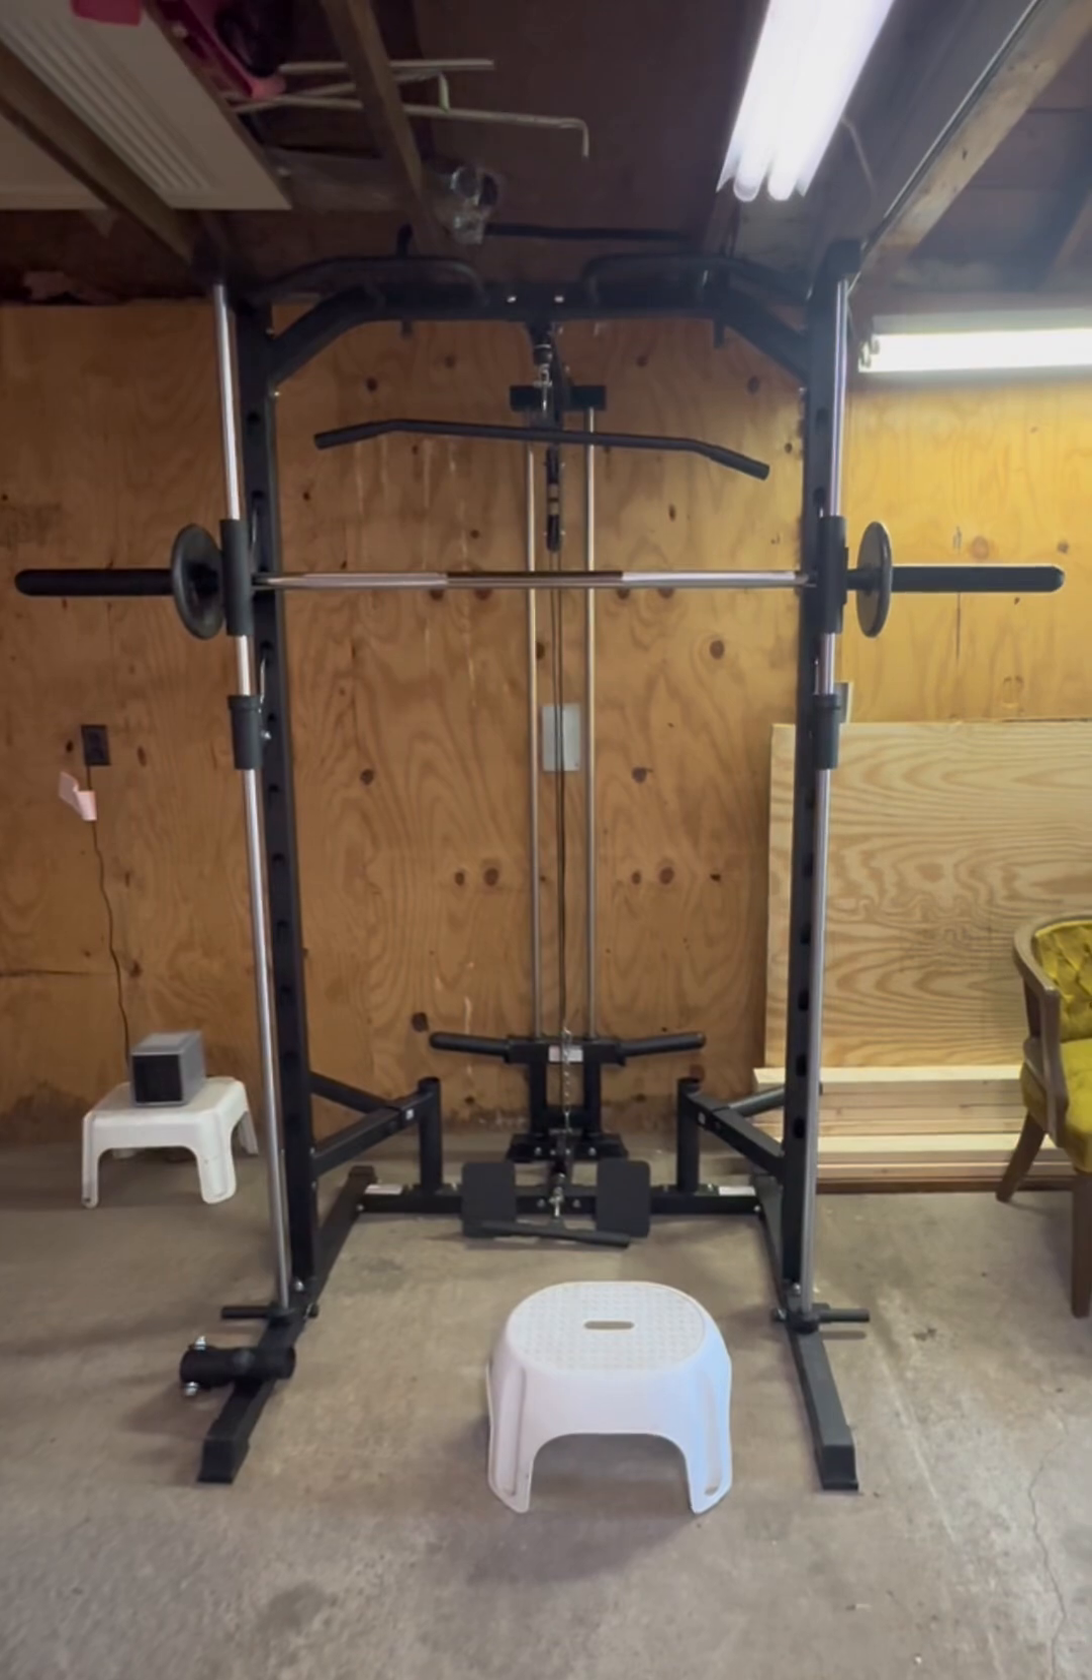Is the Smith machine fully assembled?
Yes.